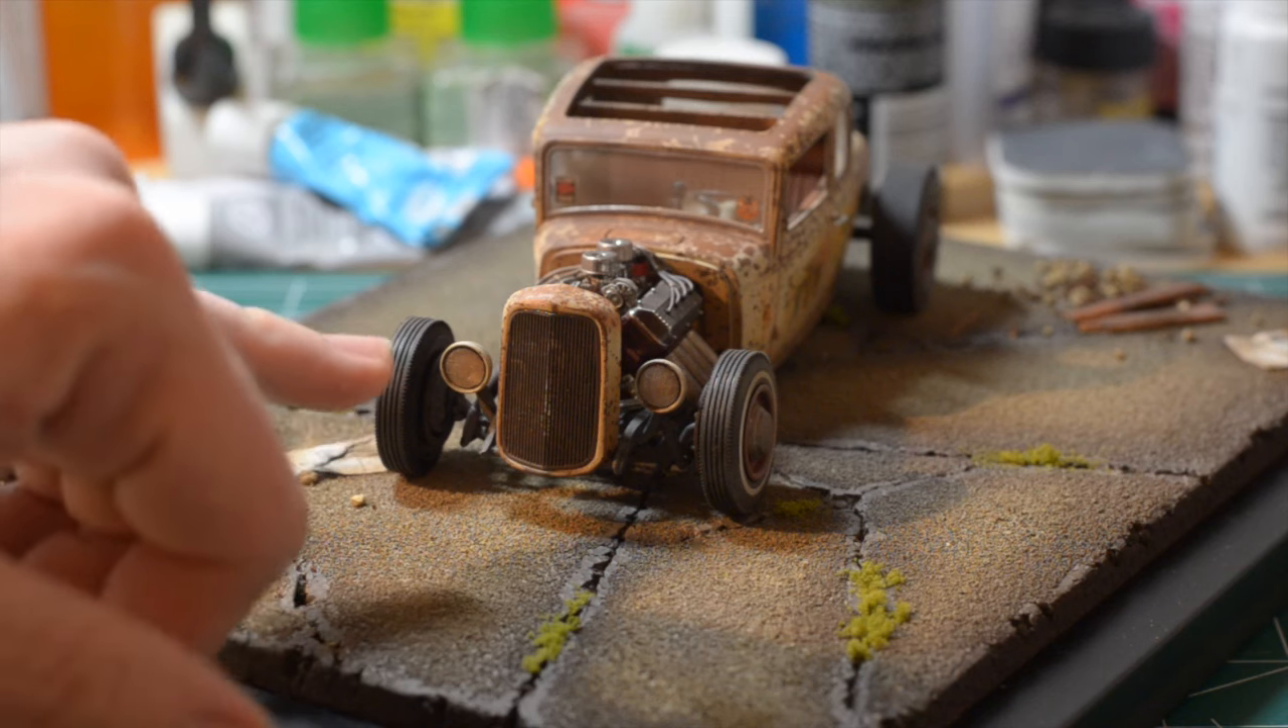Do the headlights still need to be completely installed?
No.